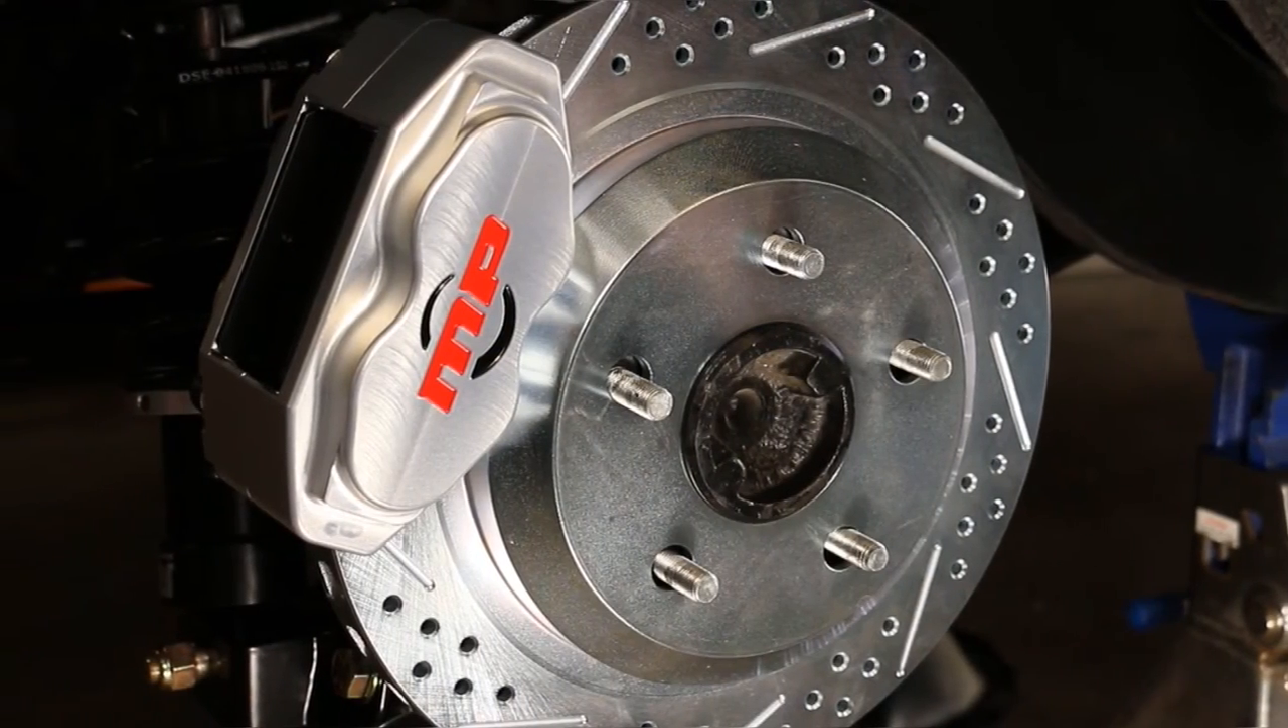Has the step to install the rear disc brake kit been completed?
Yes.